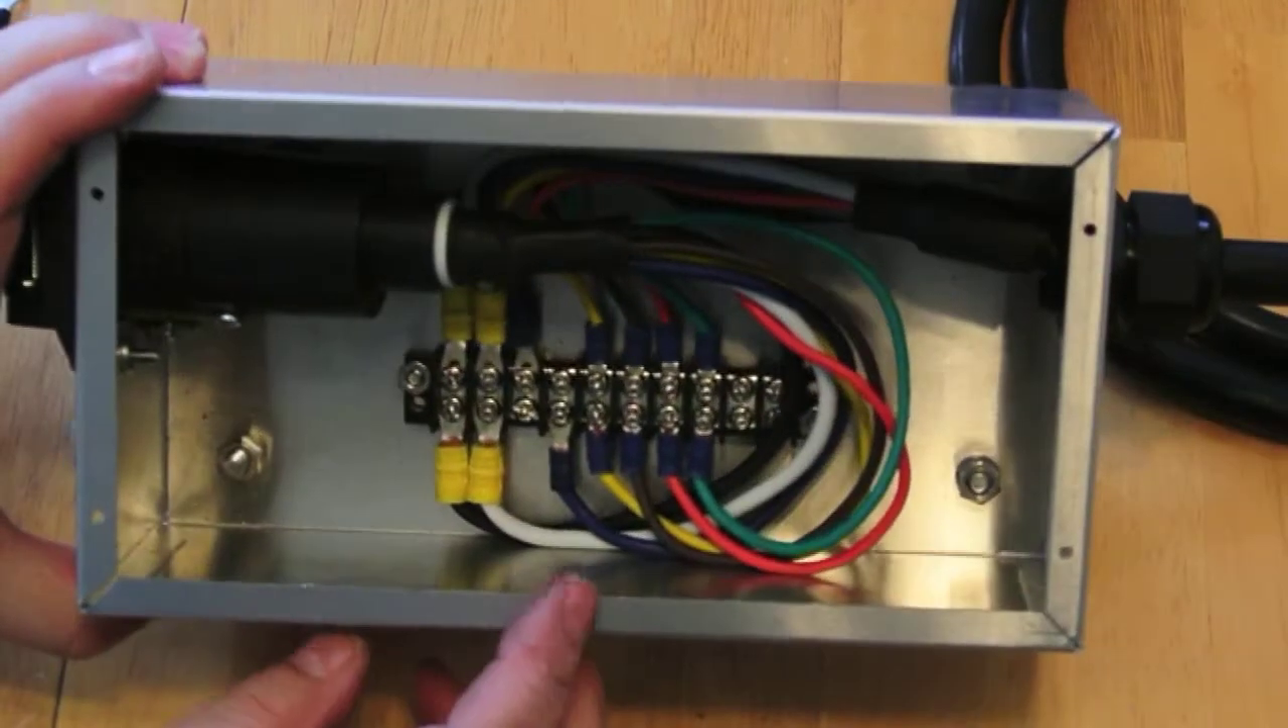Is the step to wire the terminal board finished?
Yes.